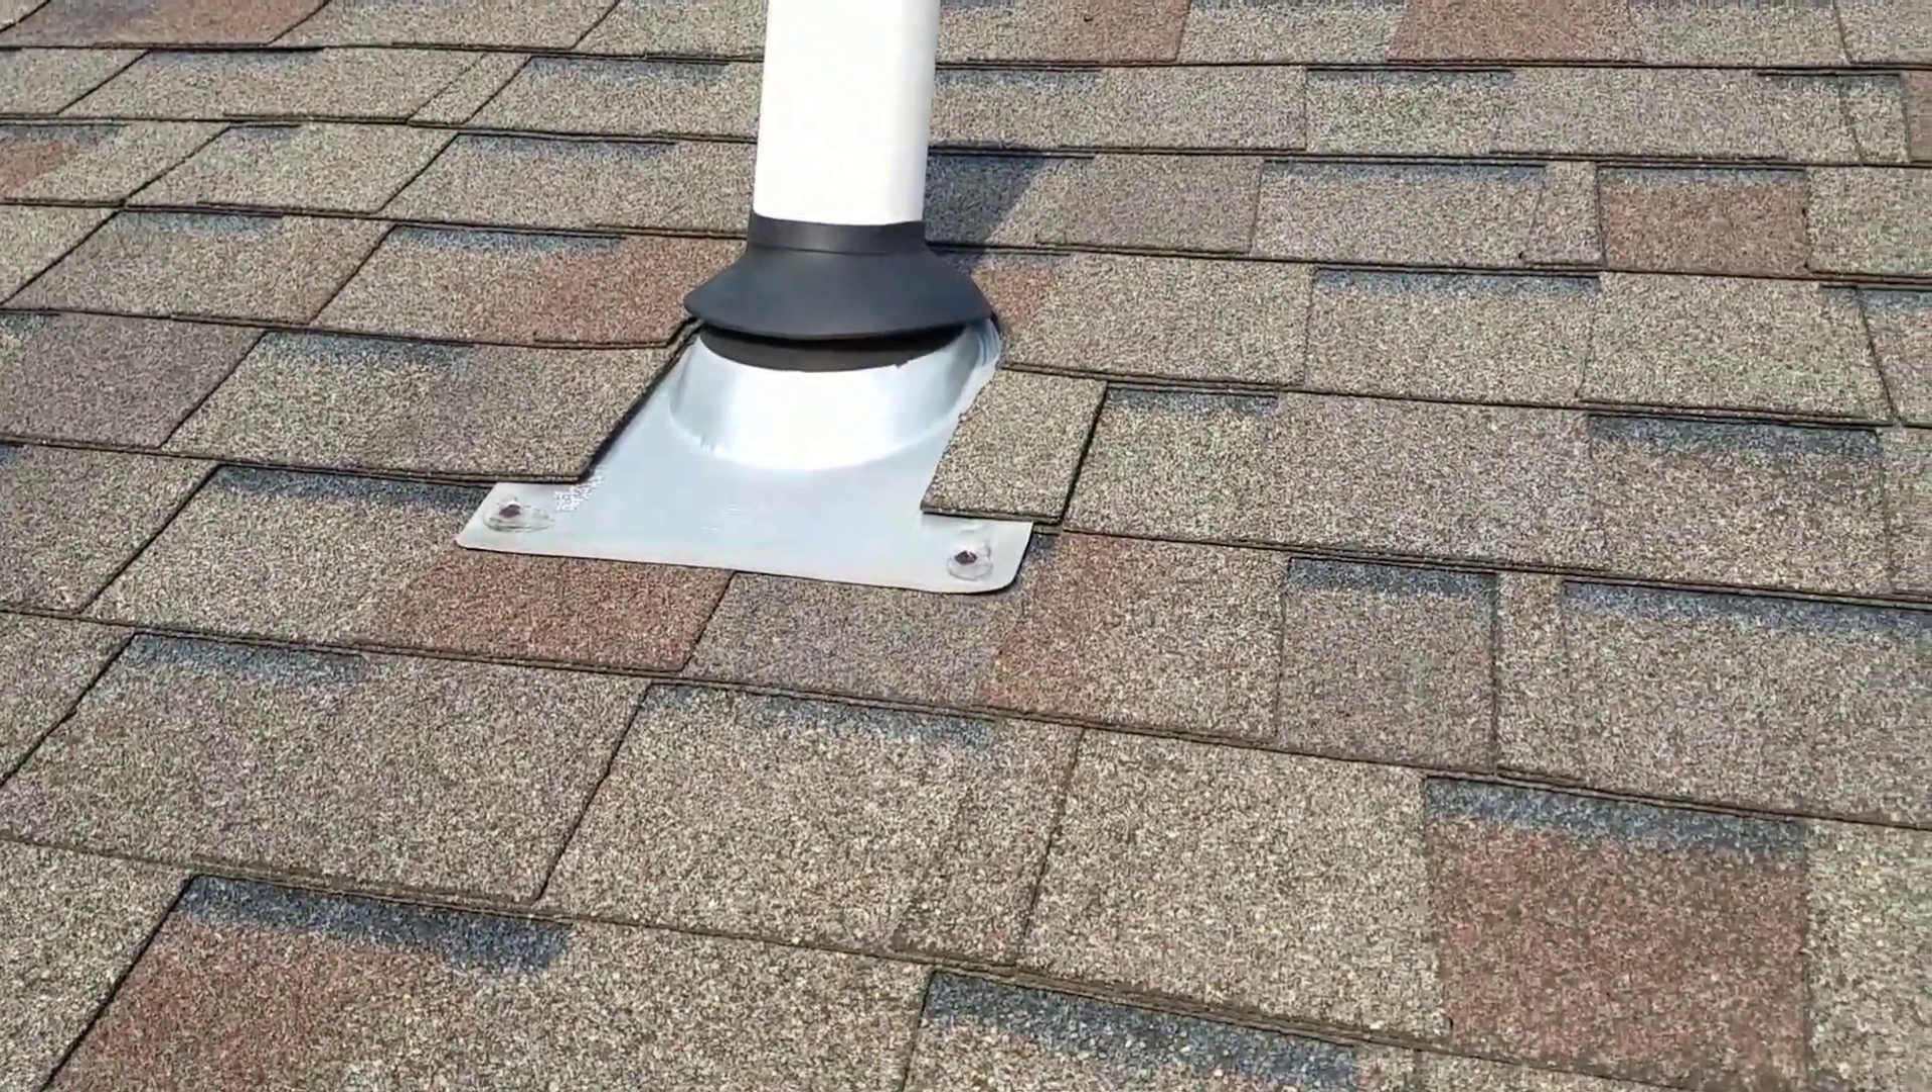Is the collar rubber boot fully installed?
Yes.